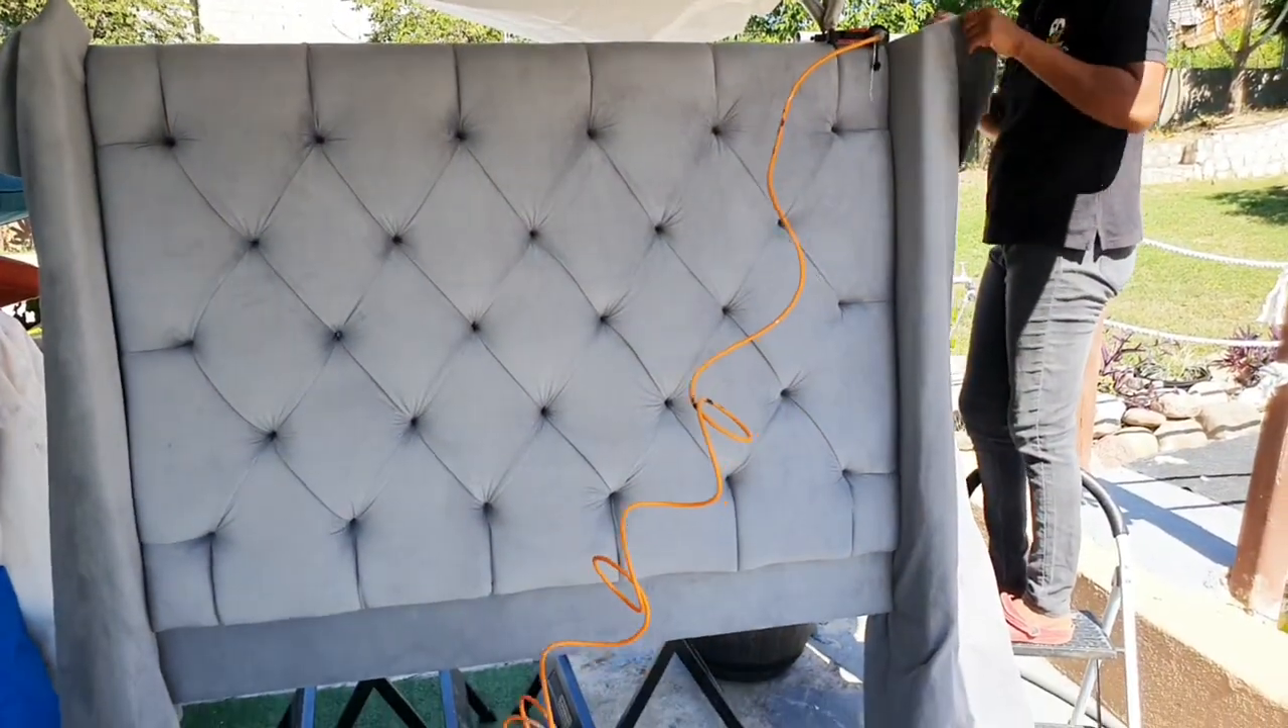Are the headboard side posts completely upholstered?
No.